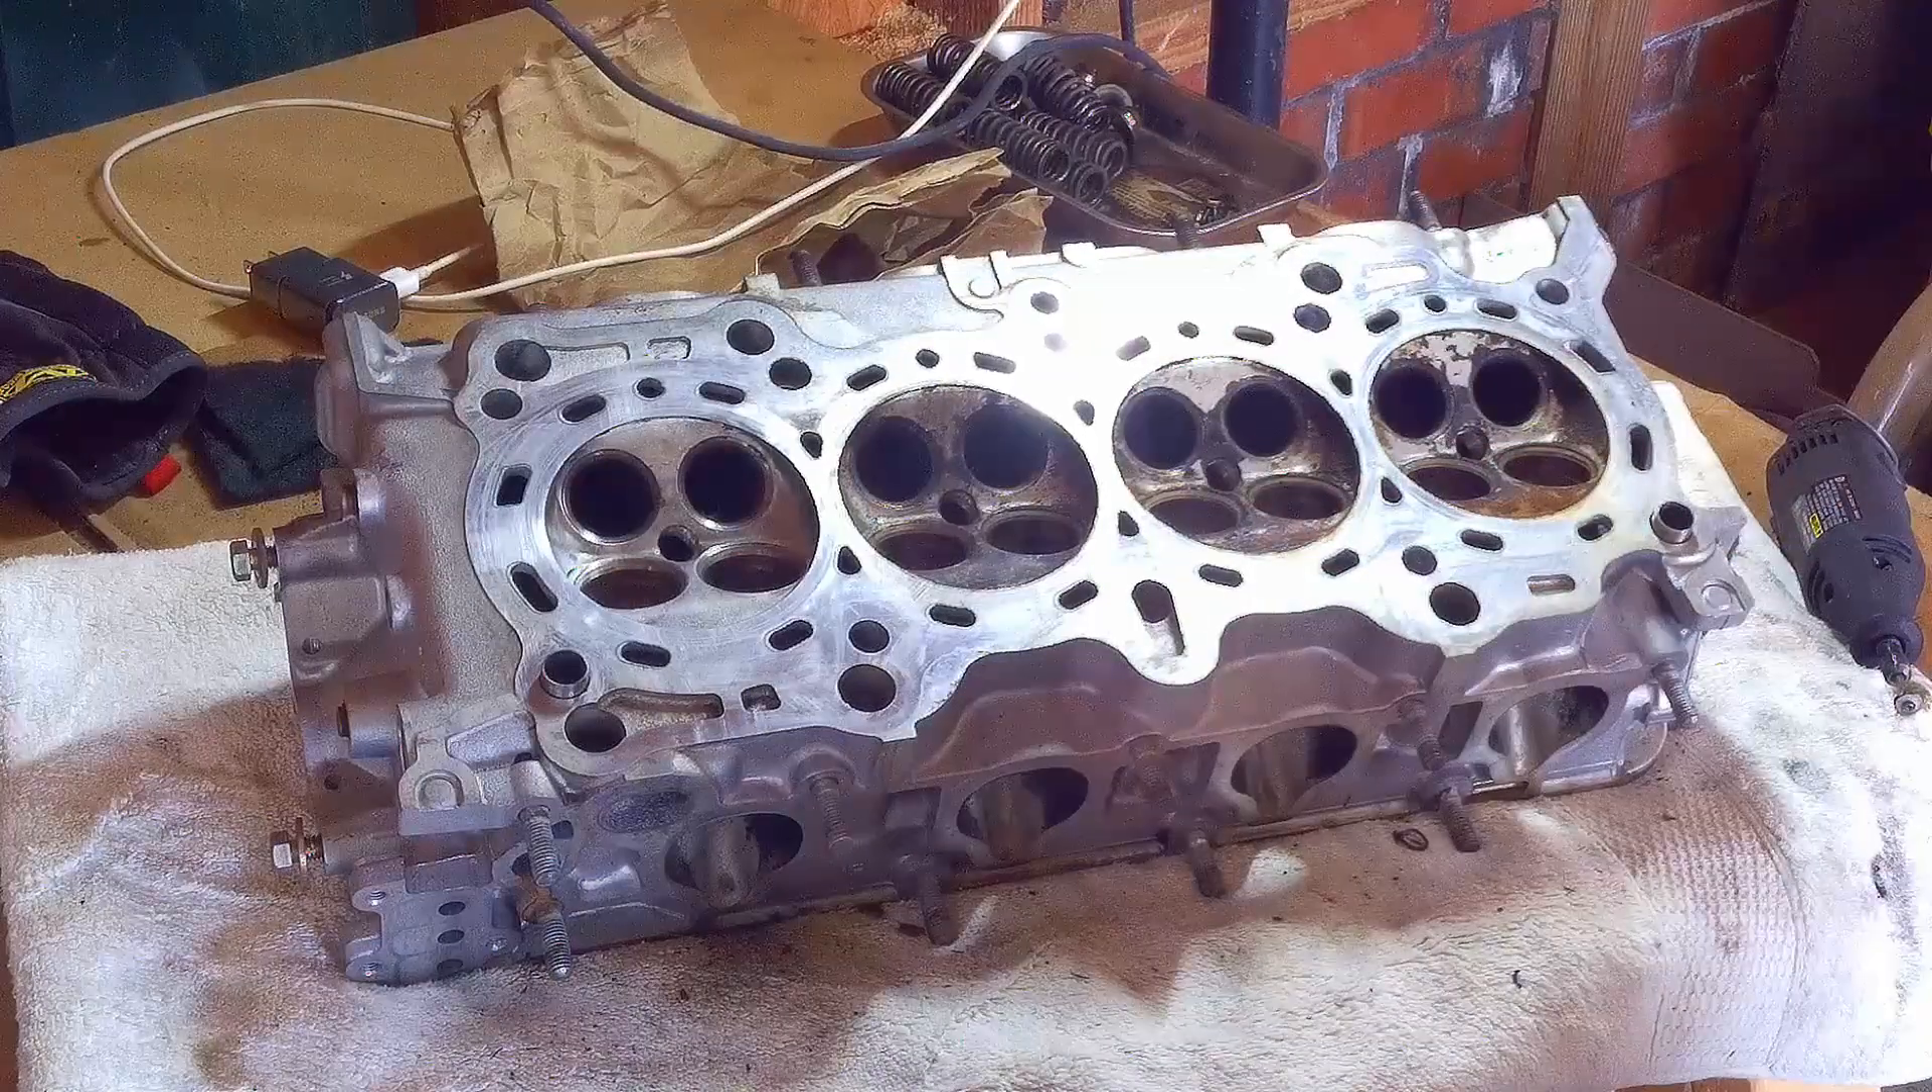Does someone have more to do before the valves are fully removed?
No.